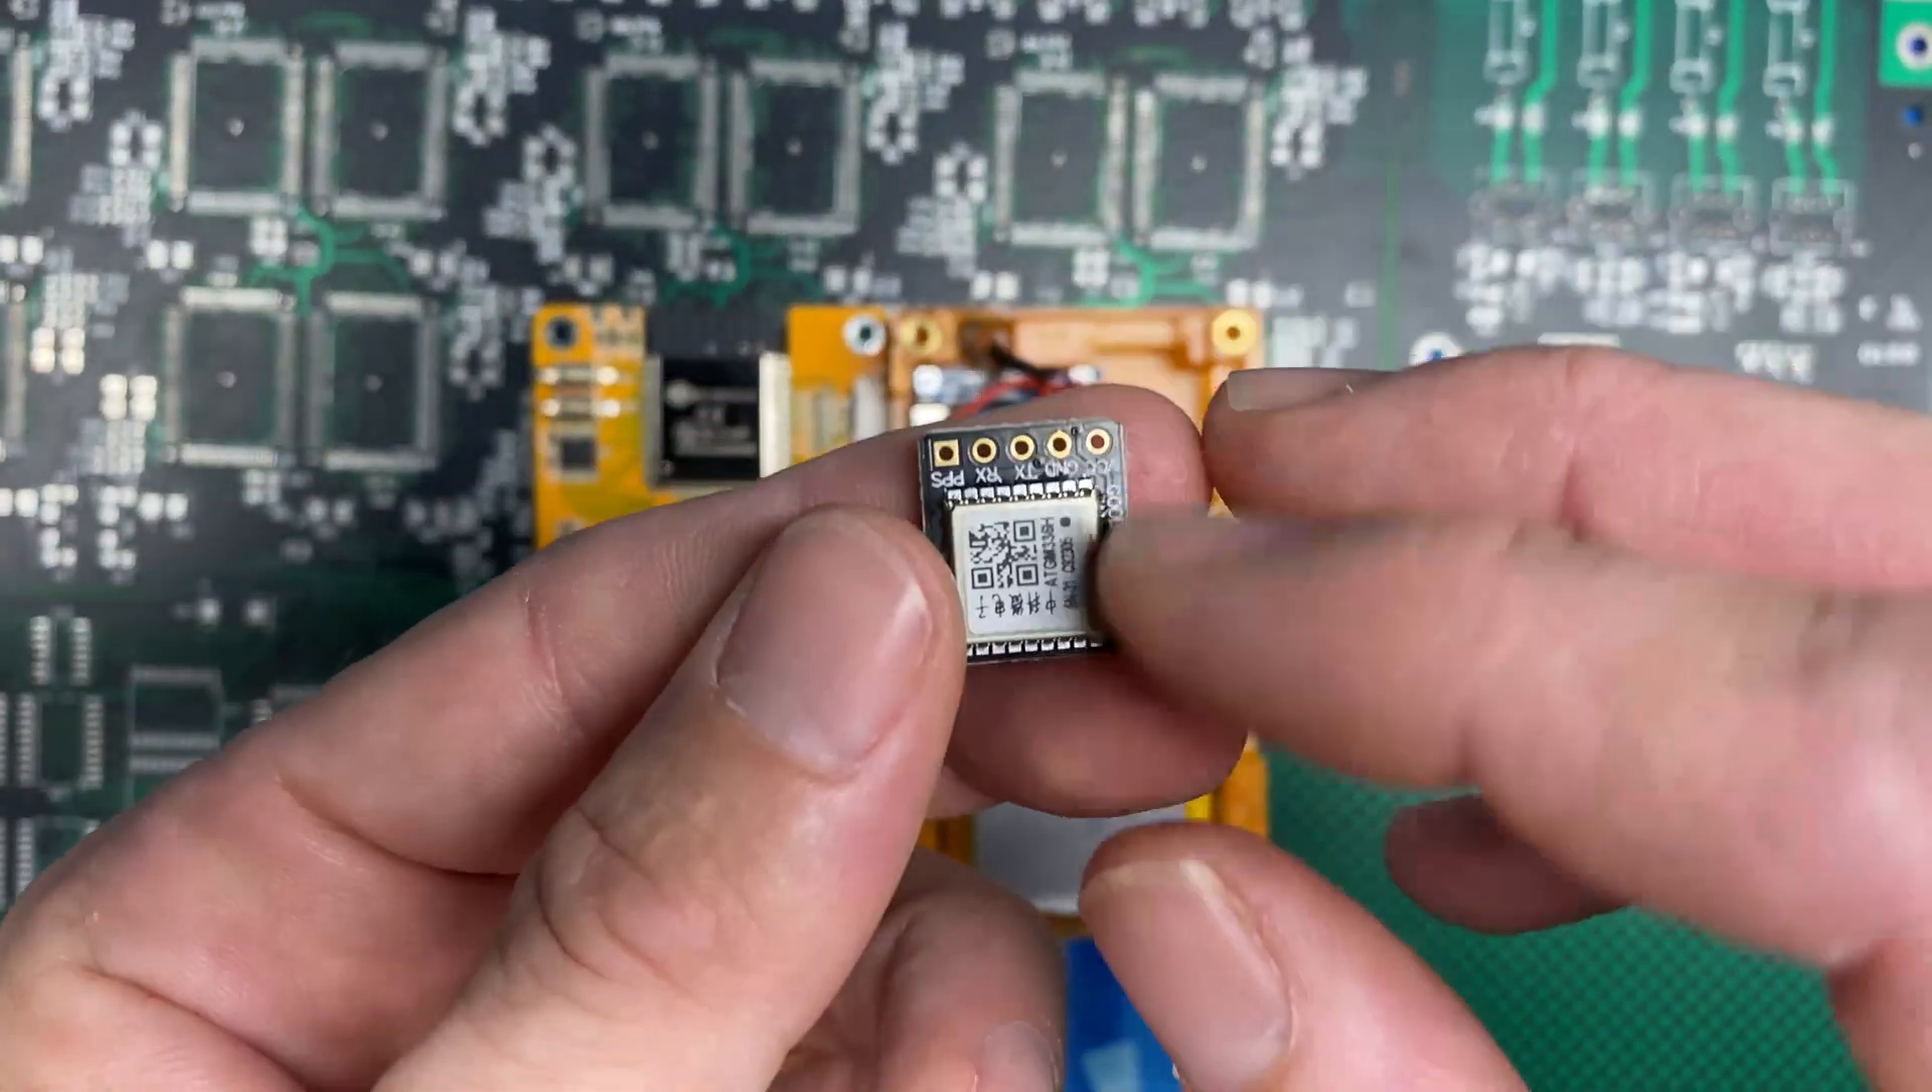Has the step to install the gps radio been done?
No.